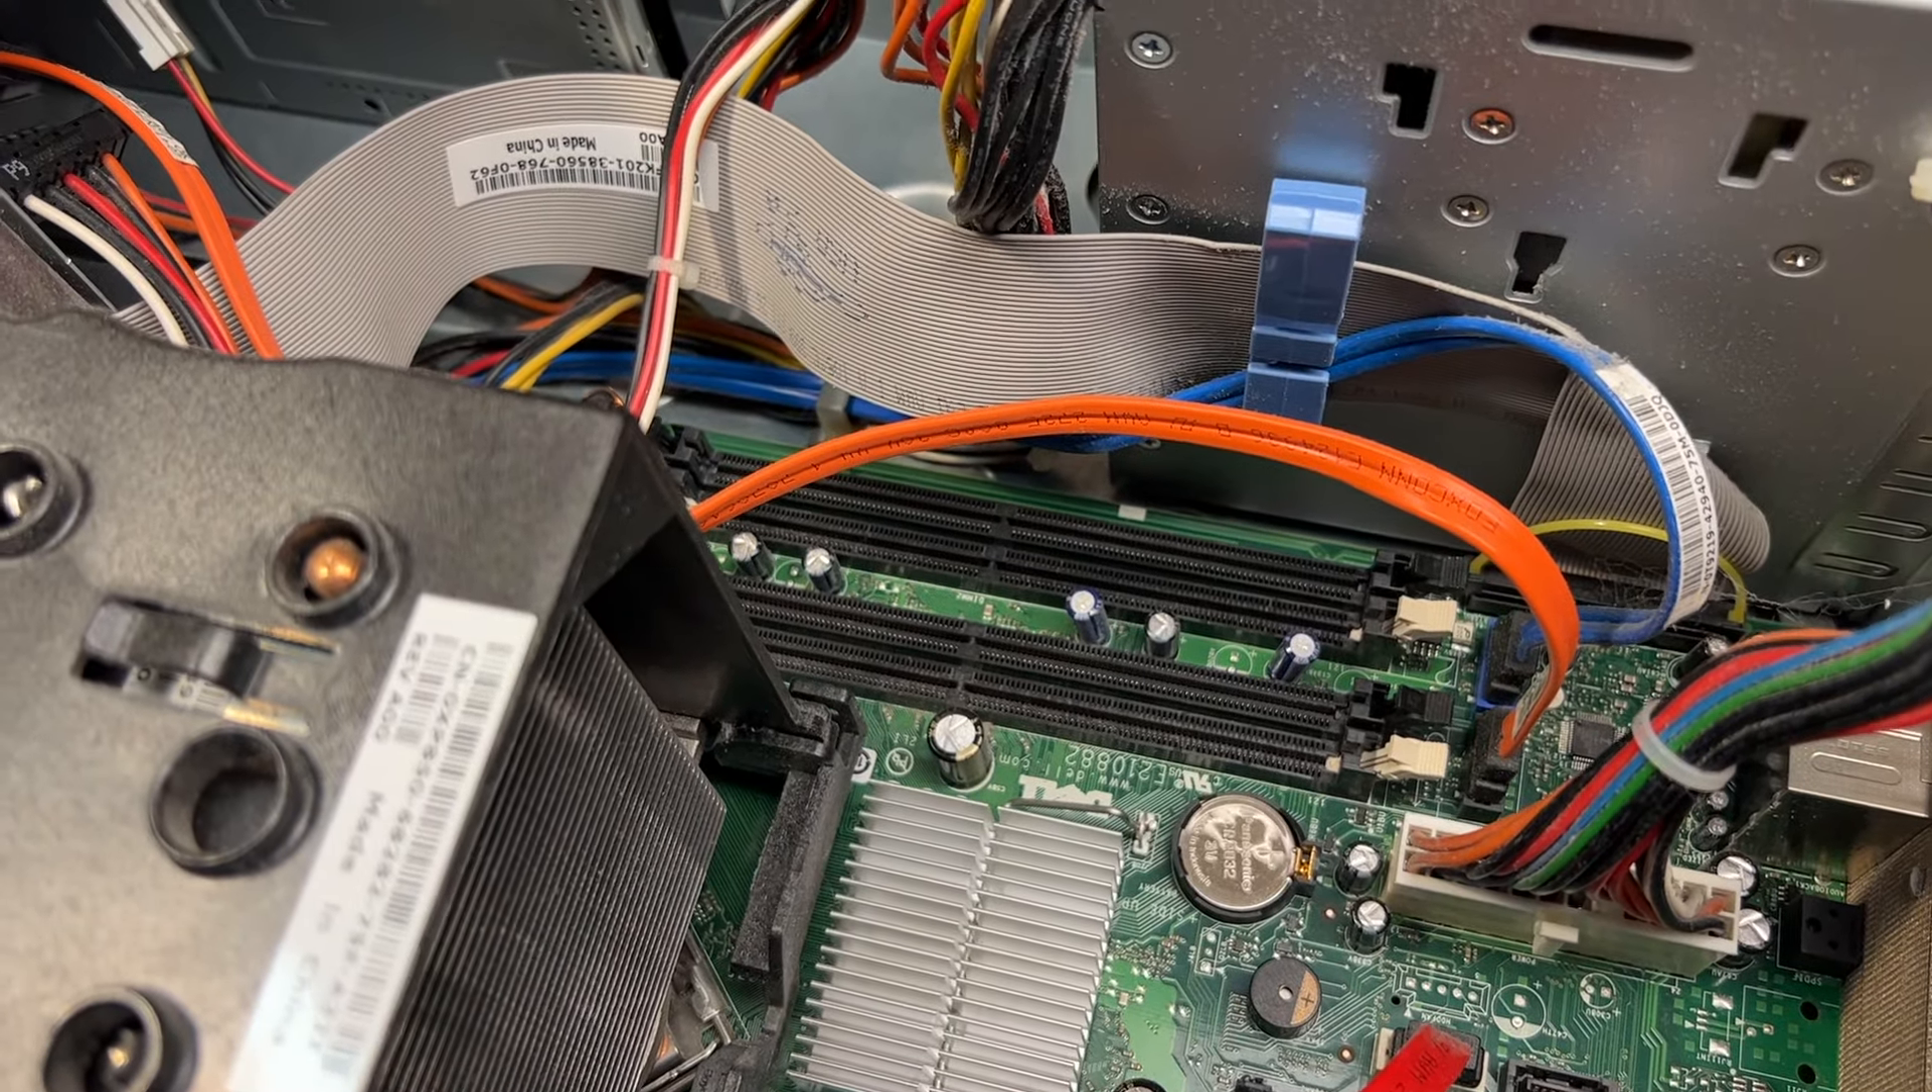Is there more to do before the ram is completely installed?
Yes.